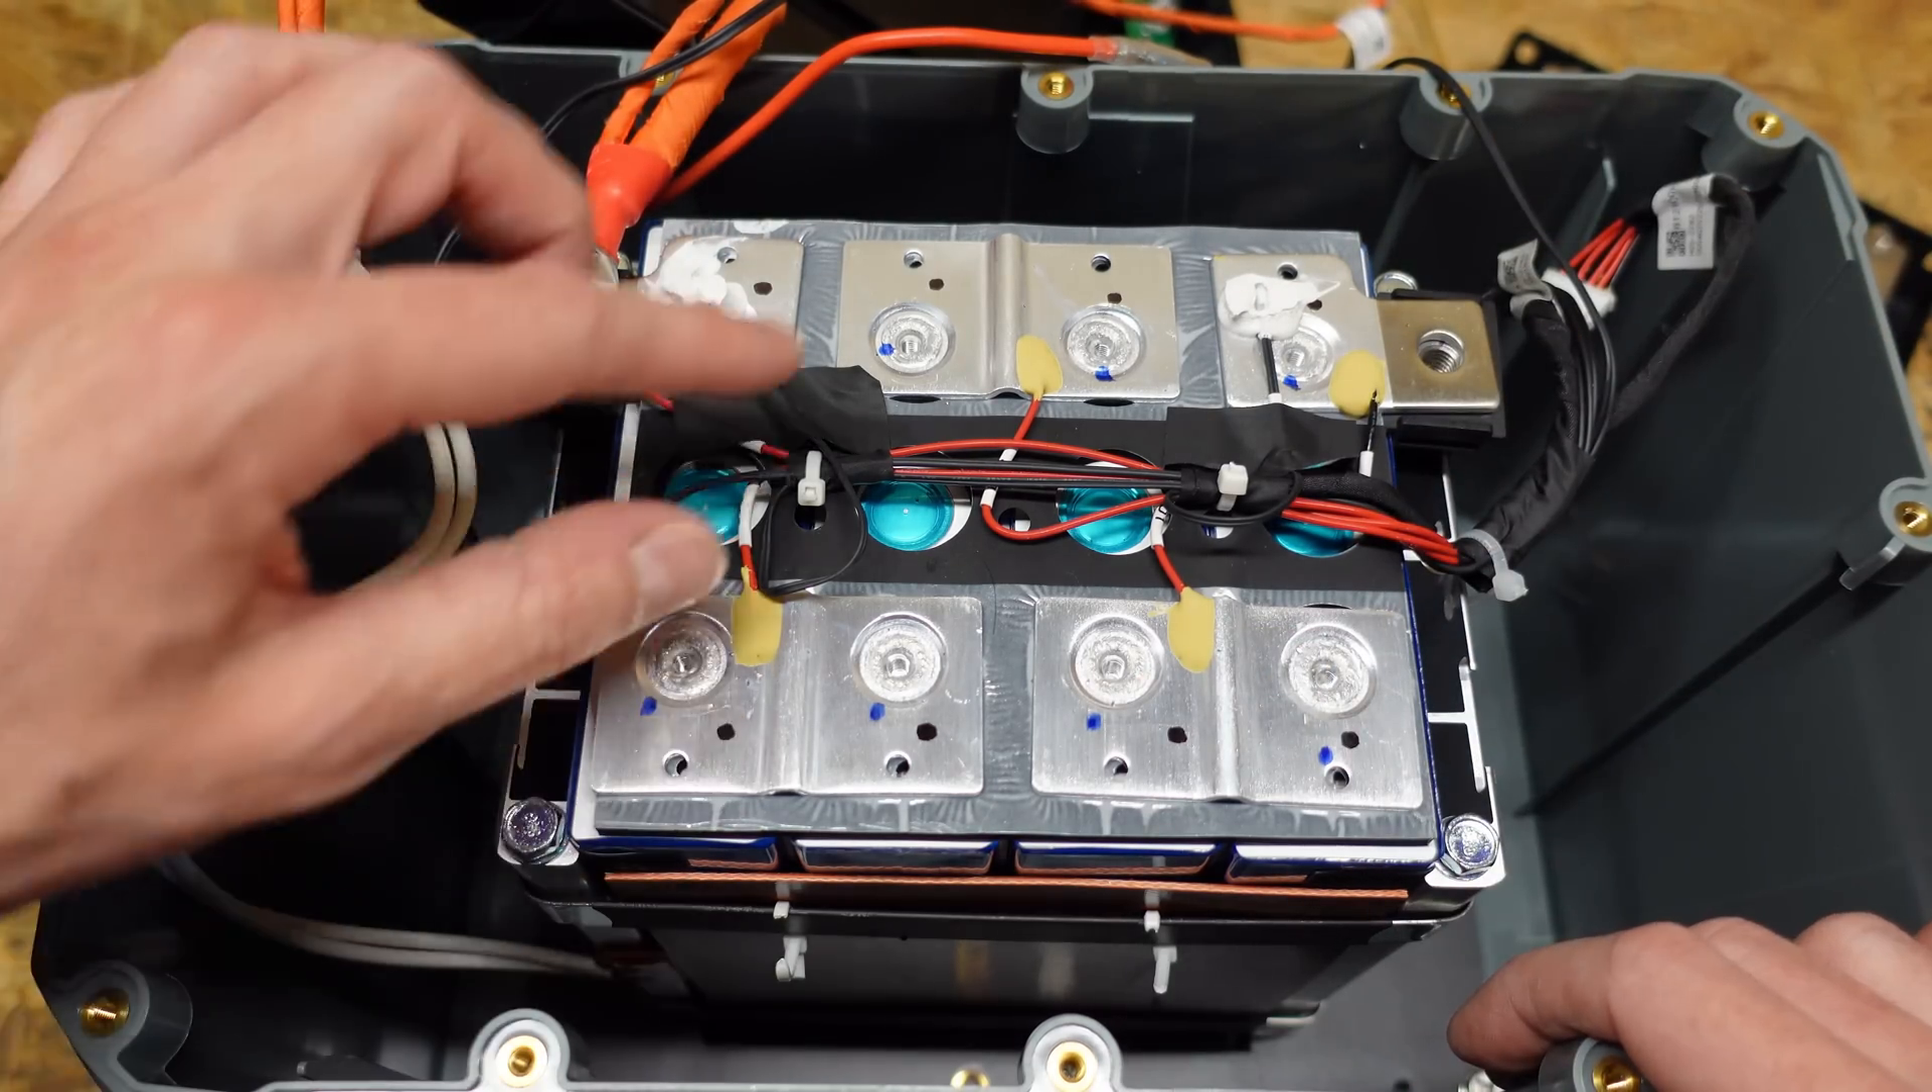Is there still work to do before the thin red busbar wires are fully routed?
No.